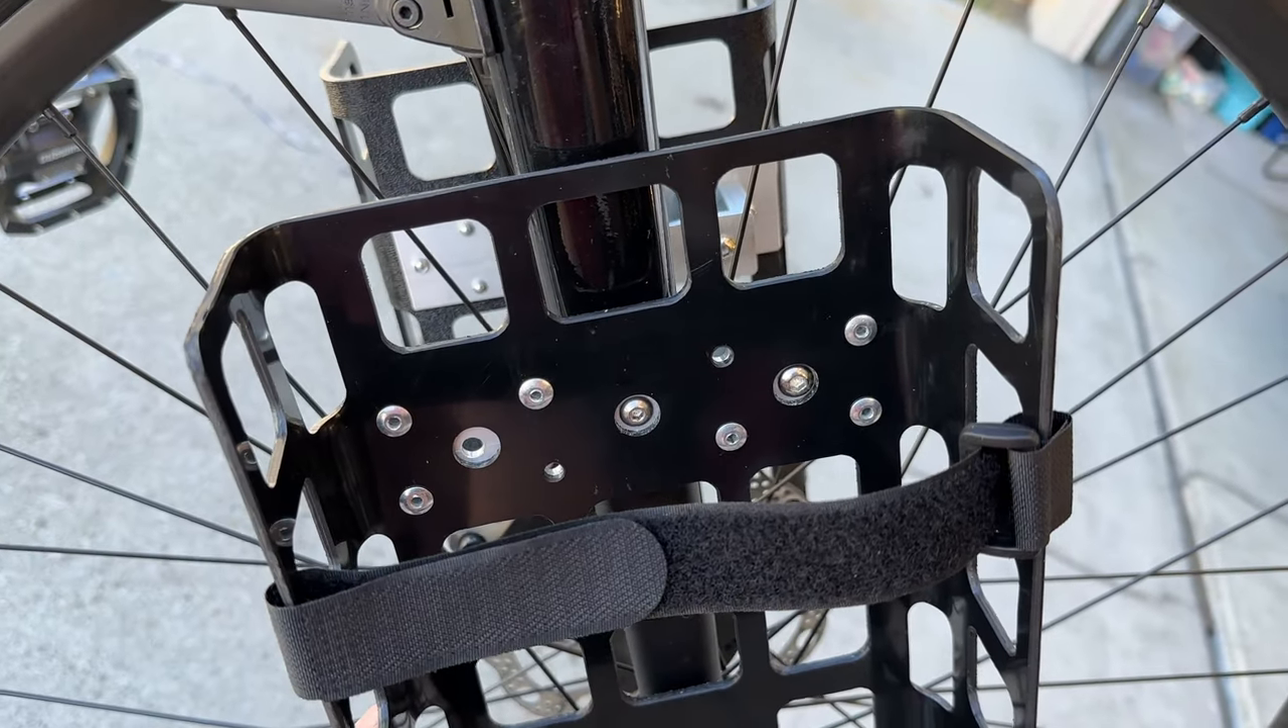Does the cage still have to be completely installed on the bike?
No.